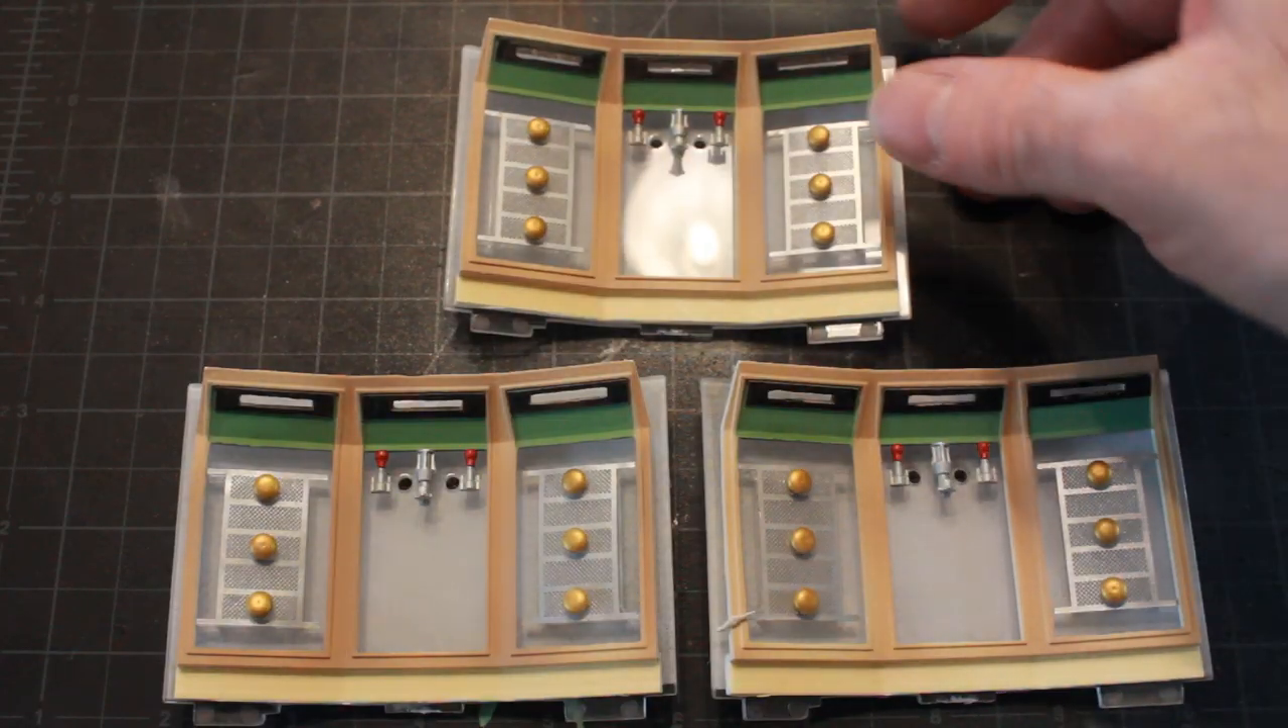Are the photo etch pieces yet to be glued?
No.